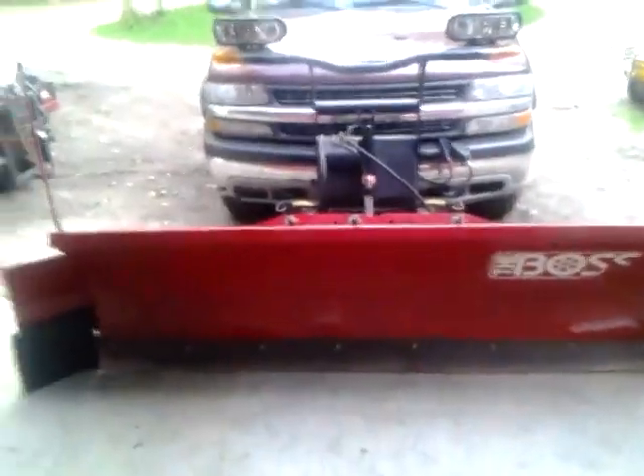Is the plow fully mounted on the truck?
Yes.